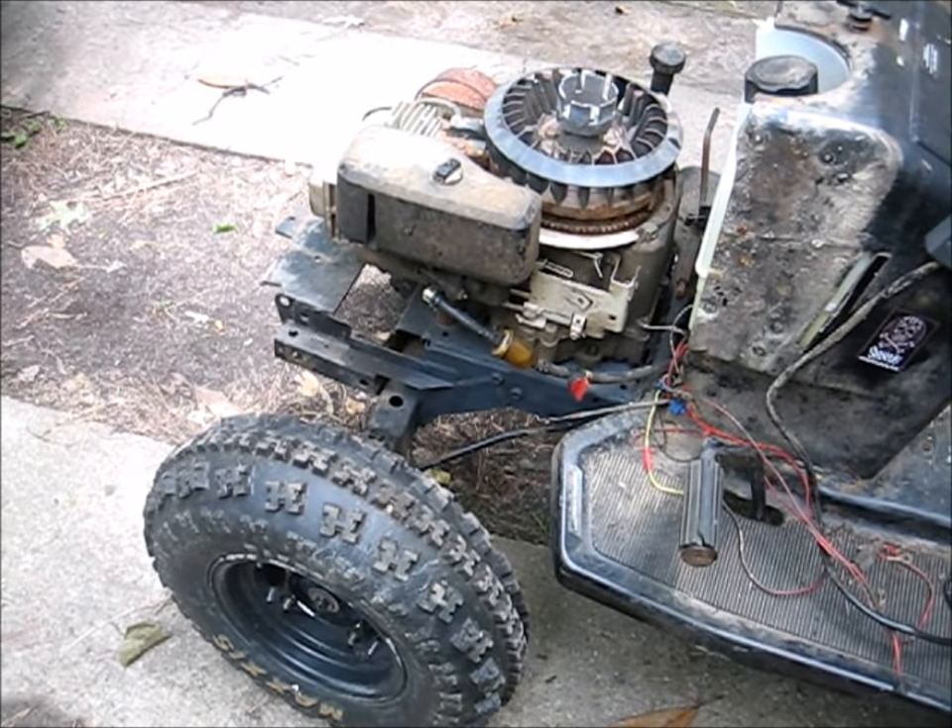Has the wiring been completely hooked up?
No.